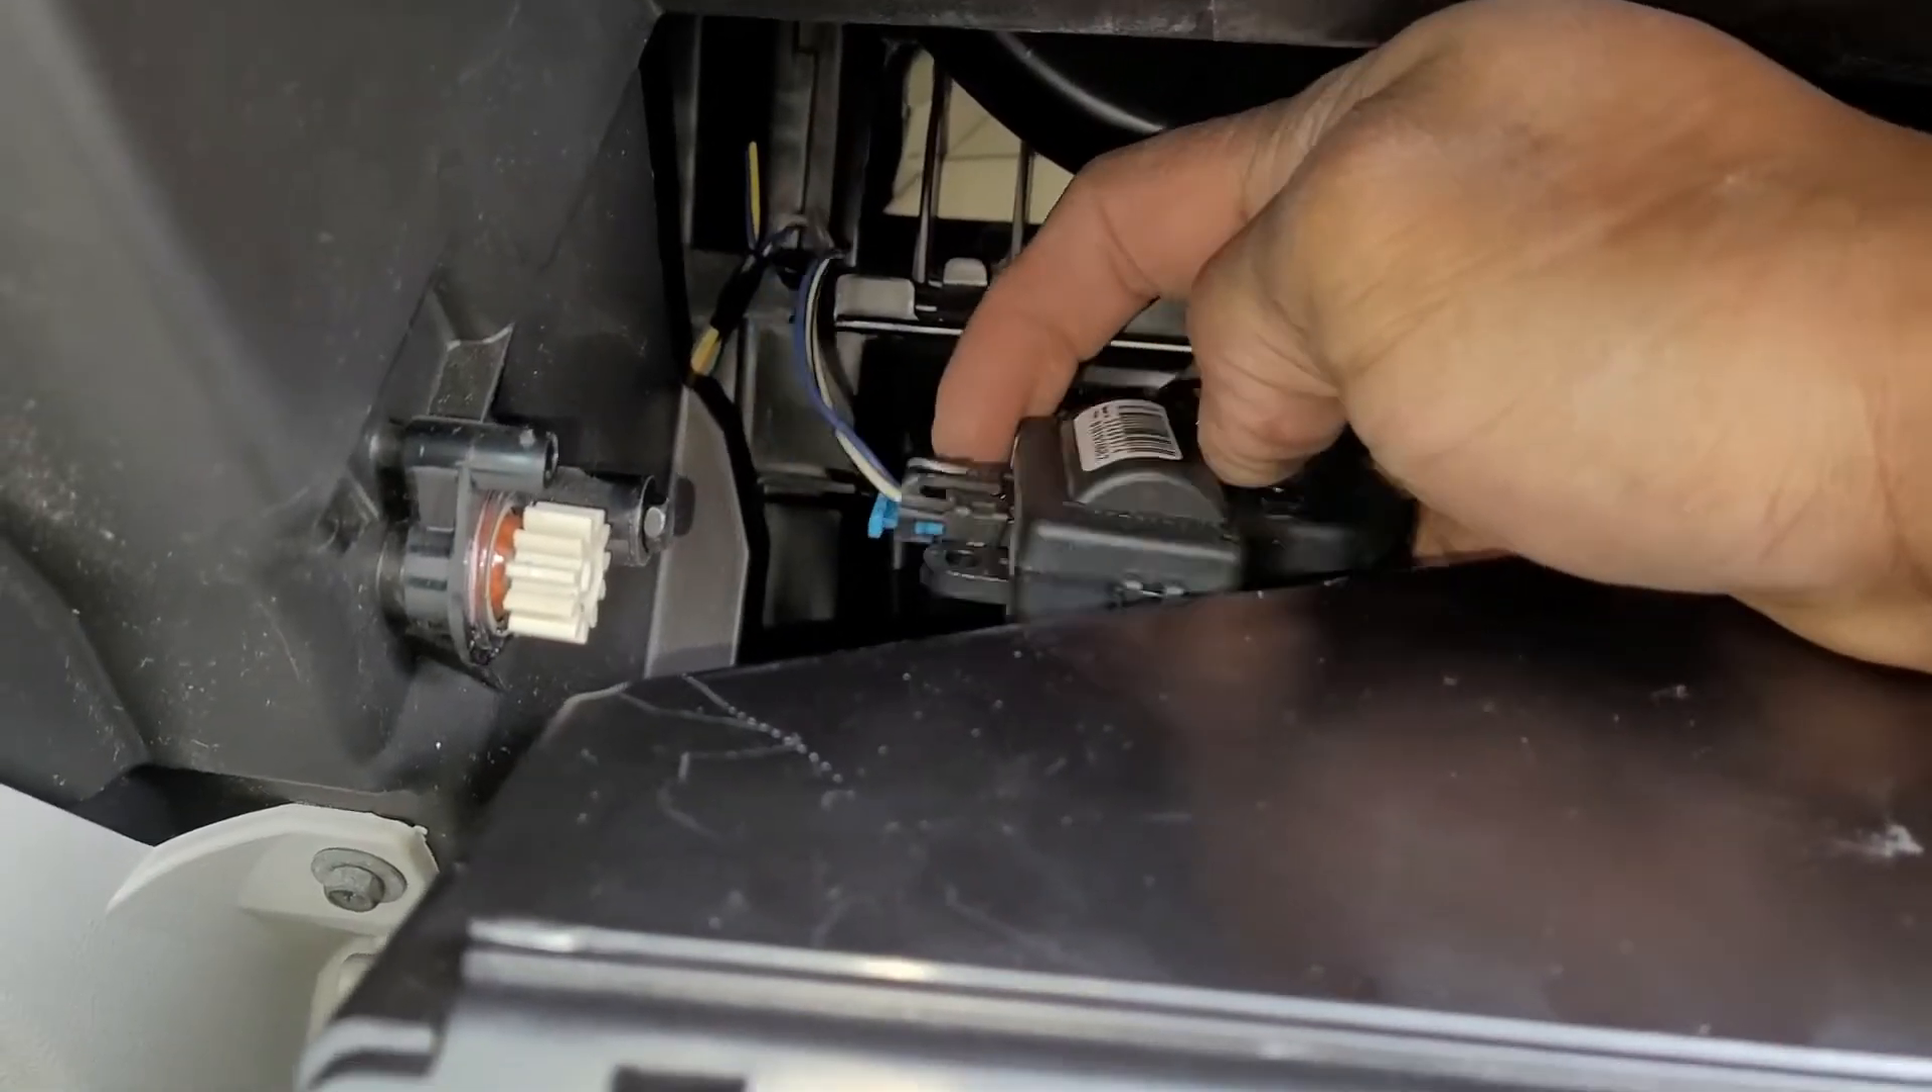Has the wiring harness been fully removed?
No.